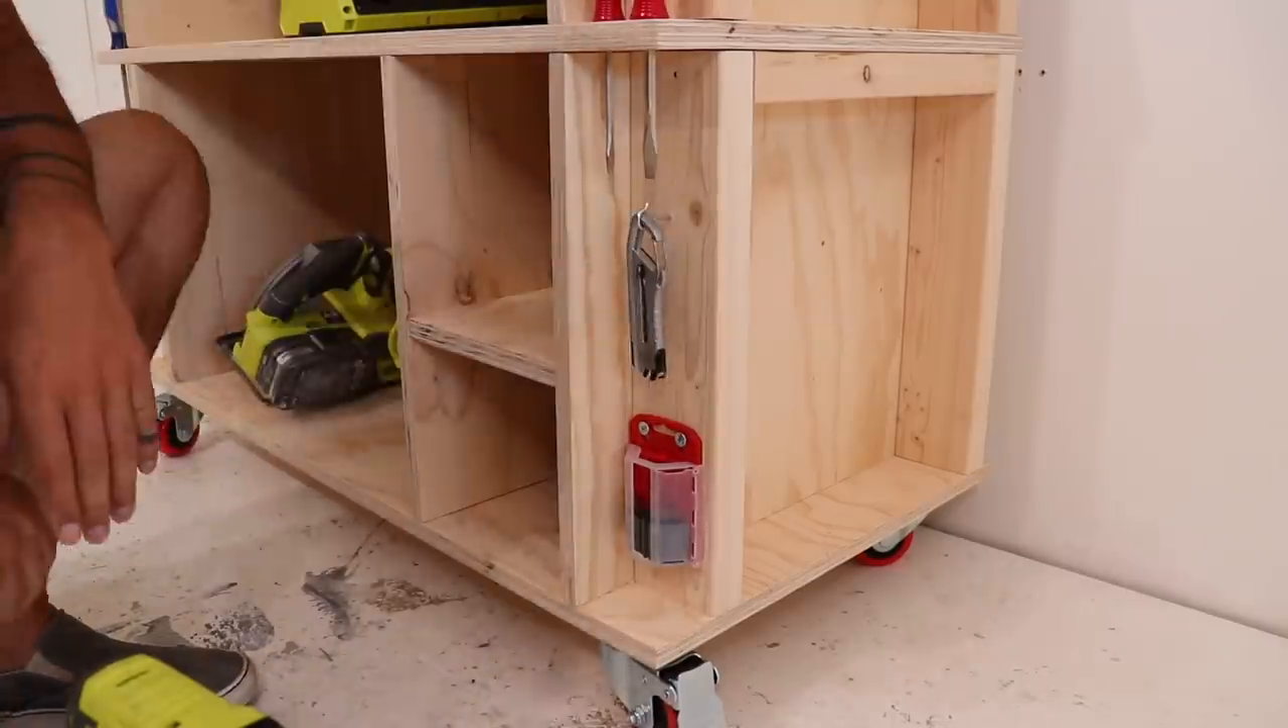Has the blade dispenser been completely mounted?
Yes.